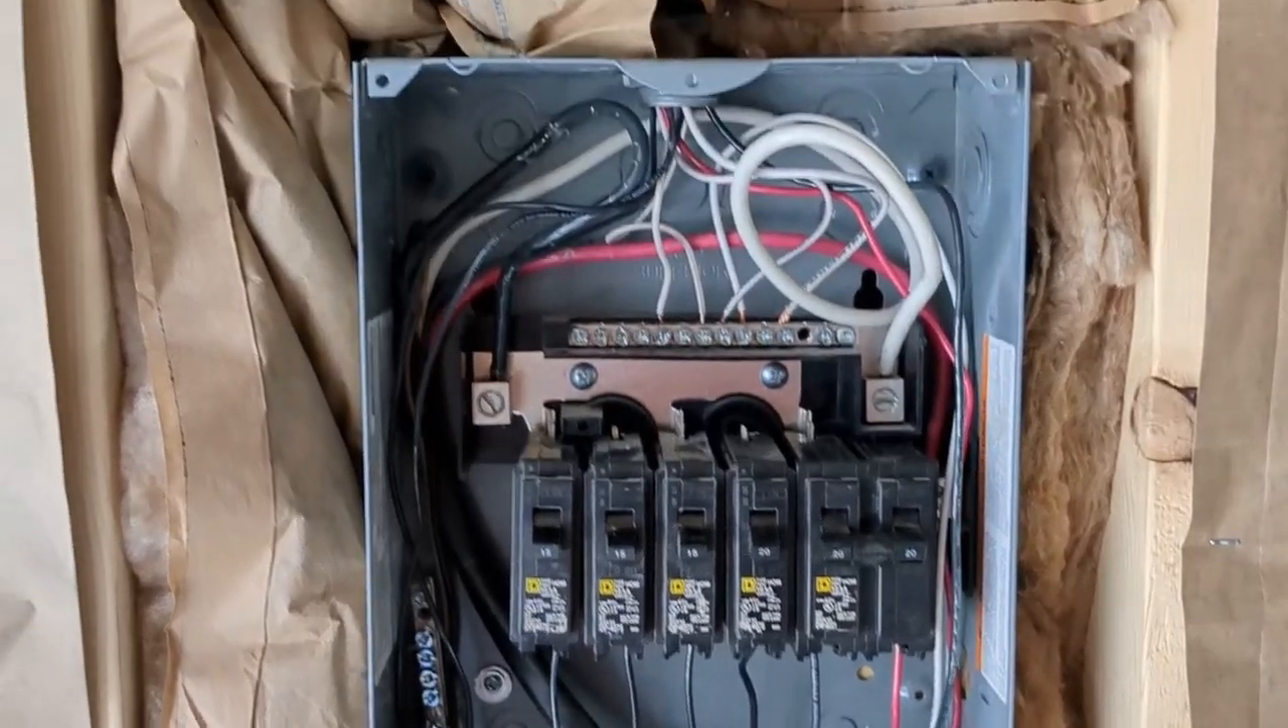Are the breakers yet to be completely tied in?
No.